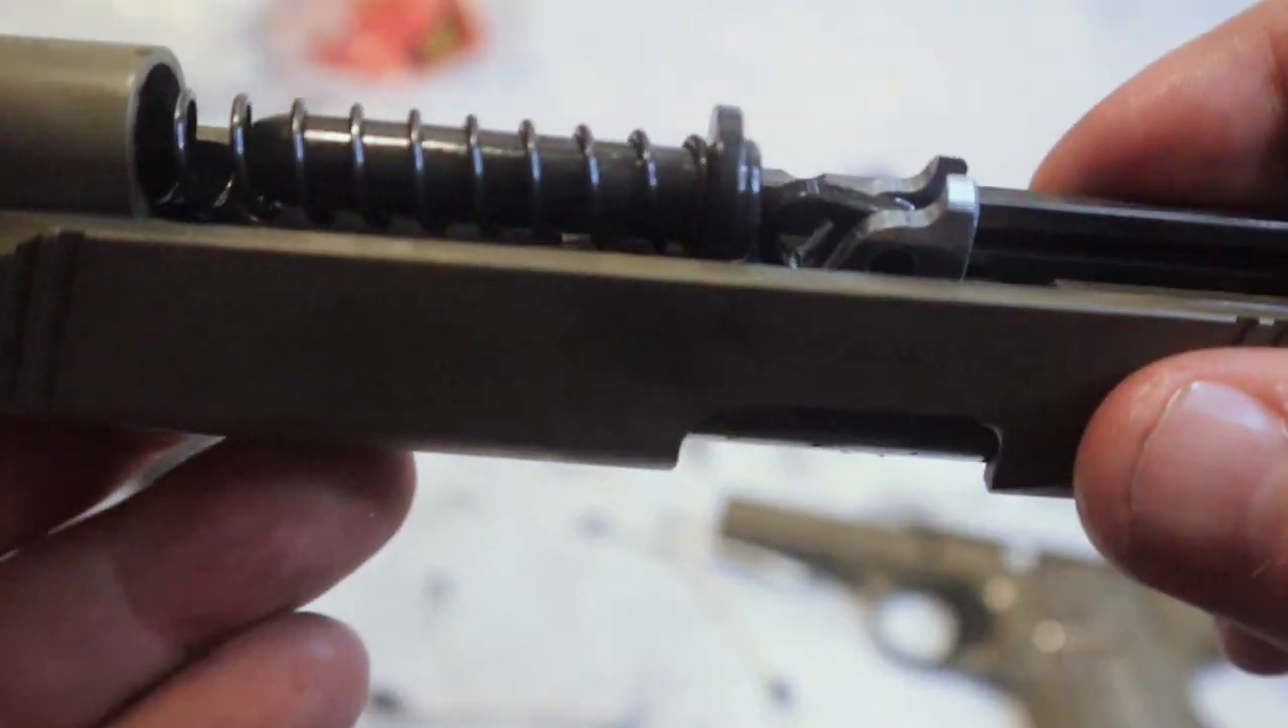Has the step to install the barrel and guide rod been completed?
Yes.